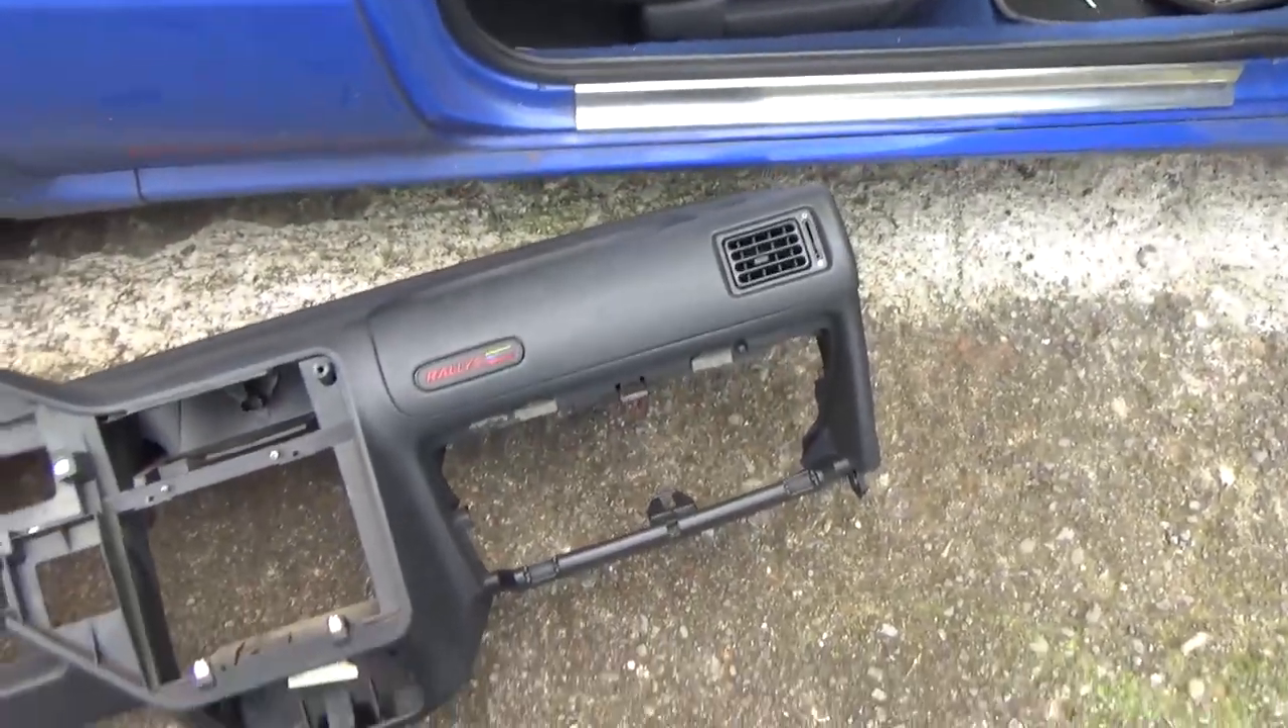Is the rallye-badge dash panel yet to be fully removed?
No.